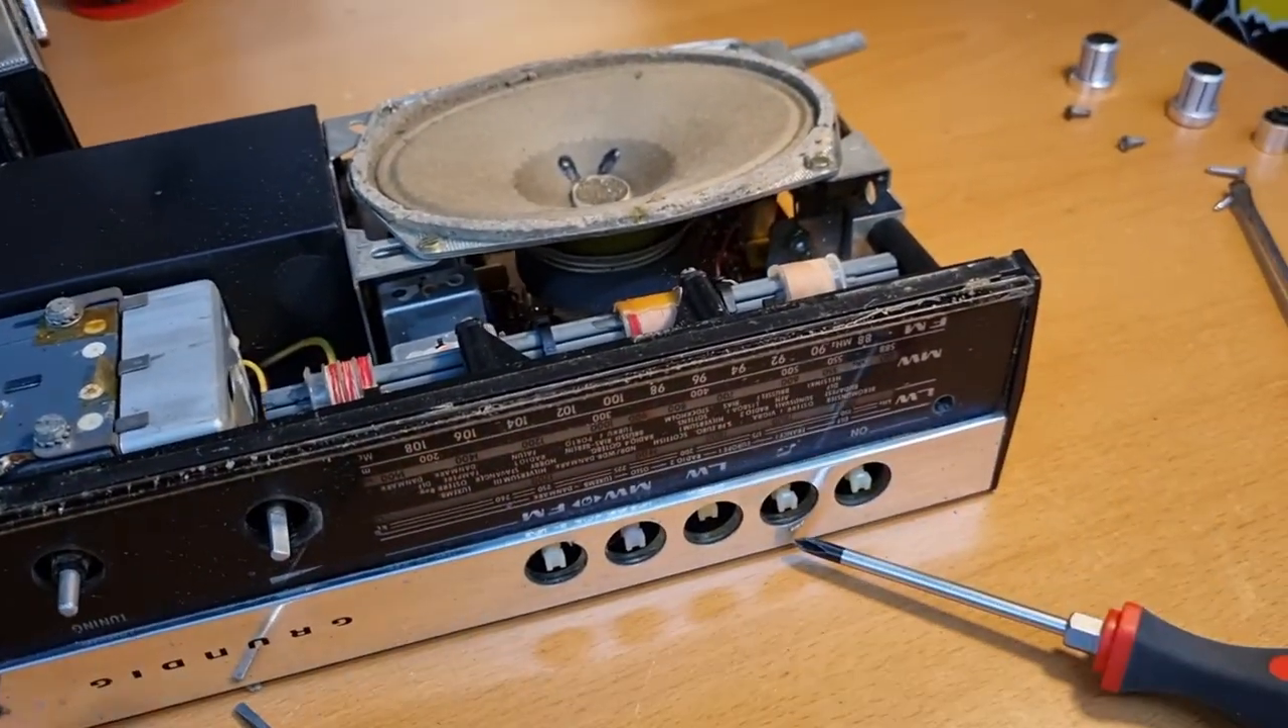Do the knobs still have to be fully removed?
No.